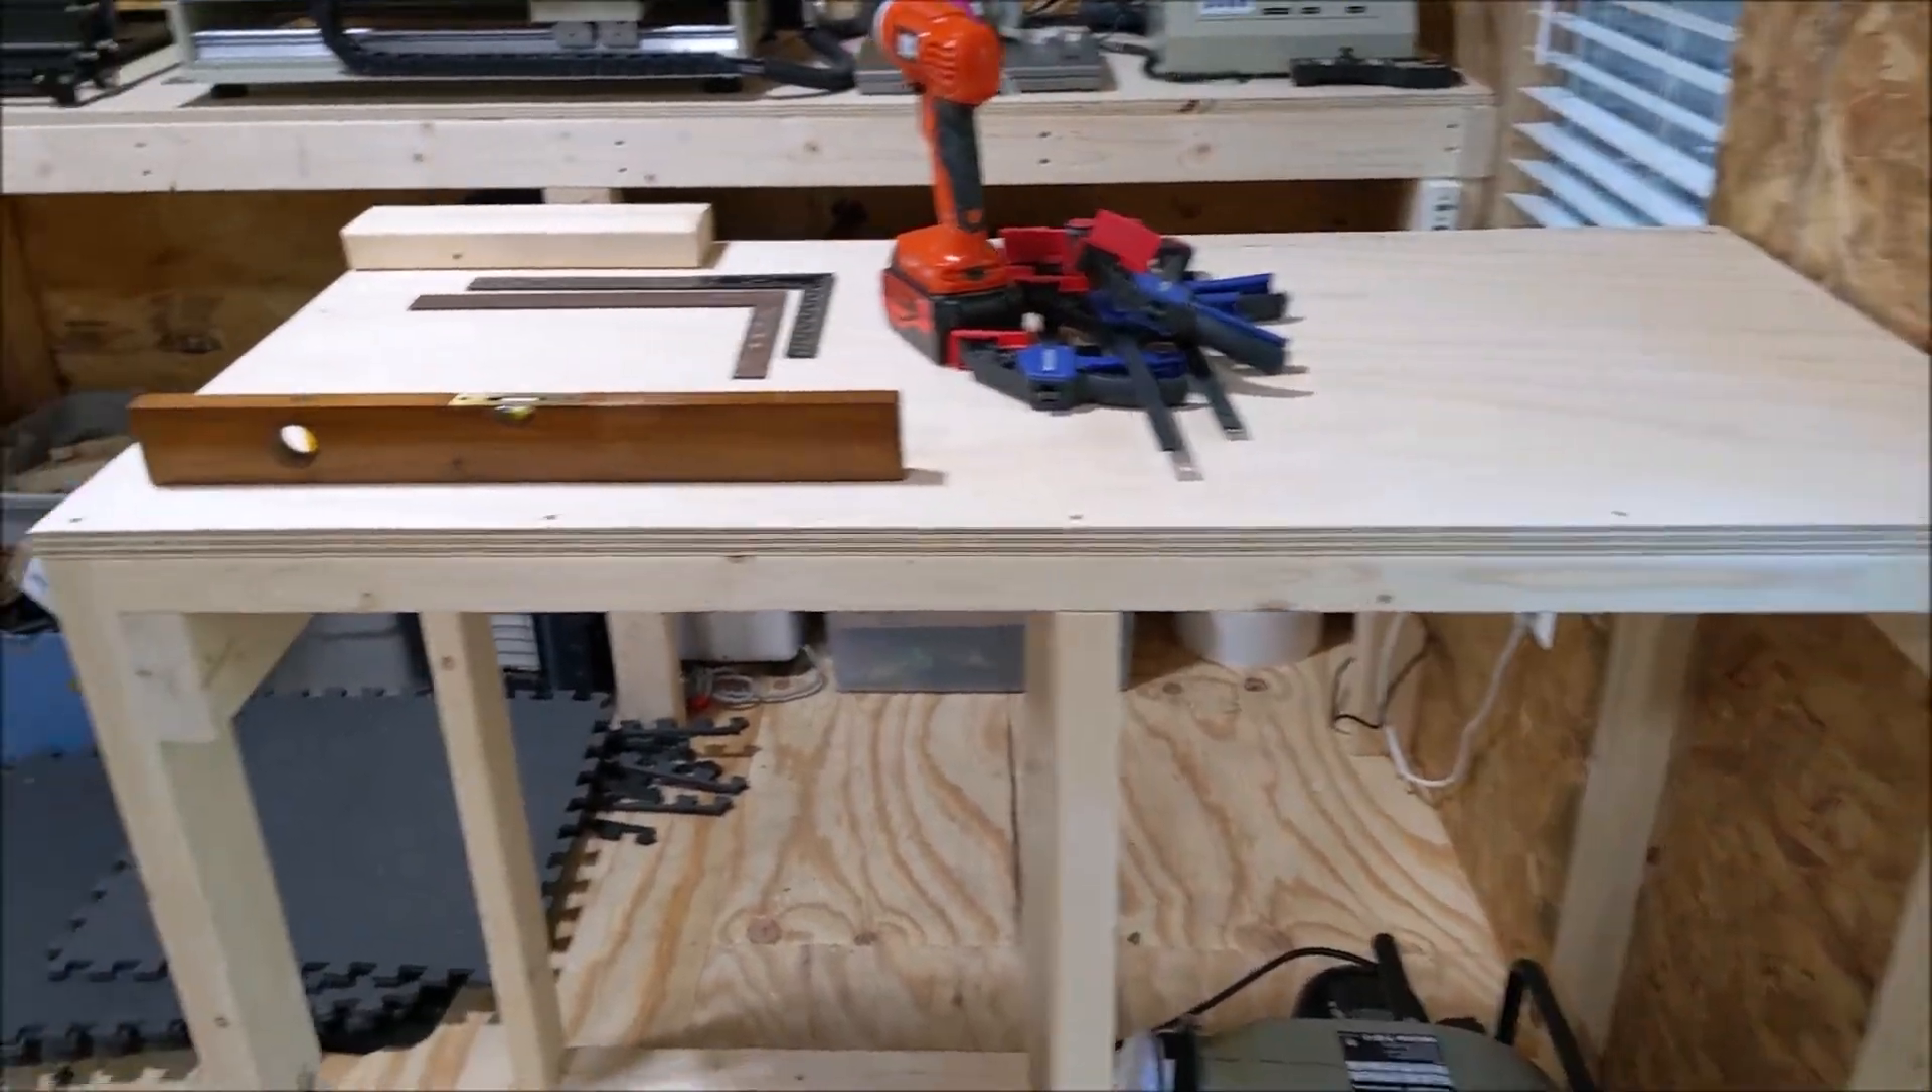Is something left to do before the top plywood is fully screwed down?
No.